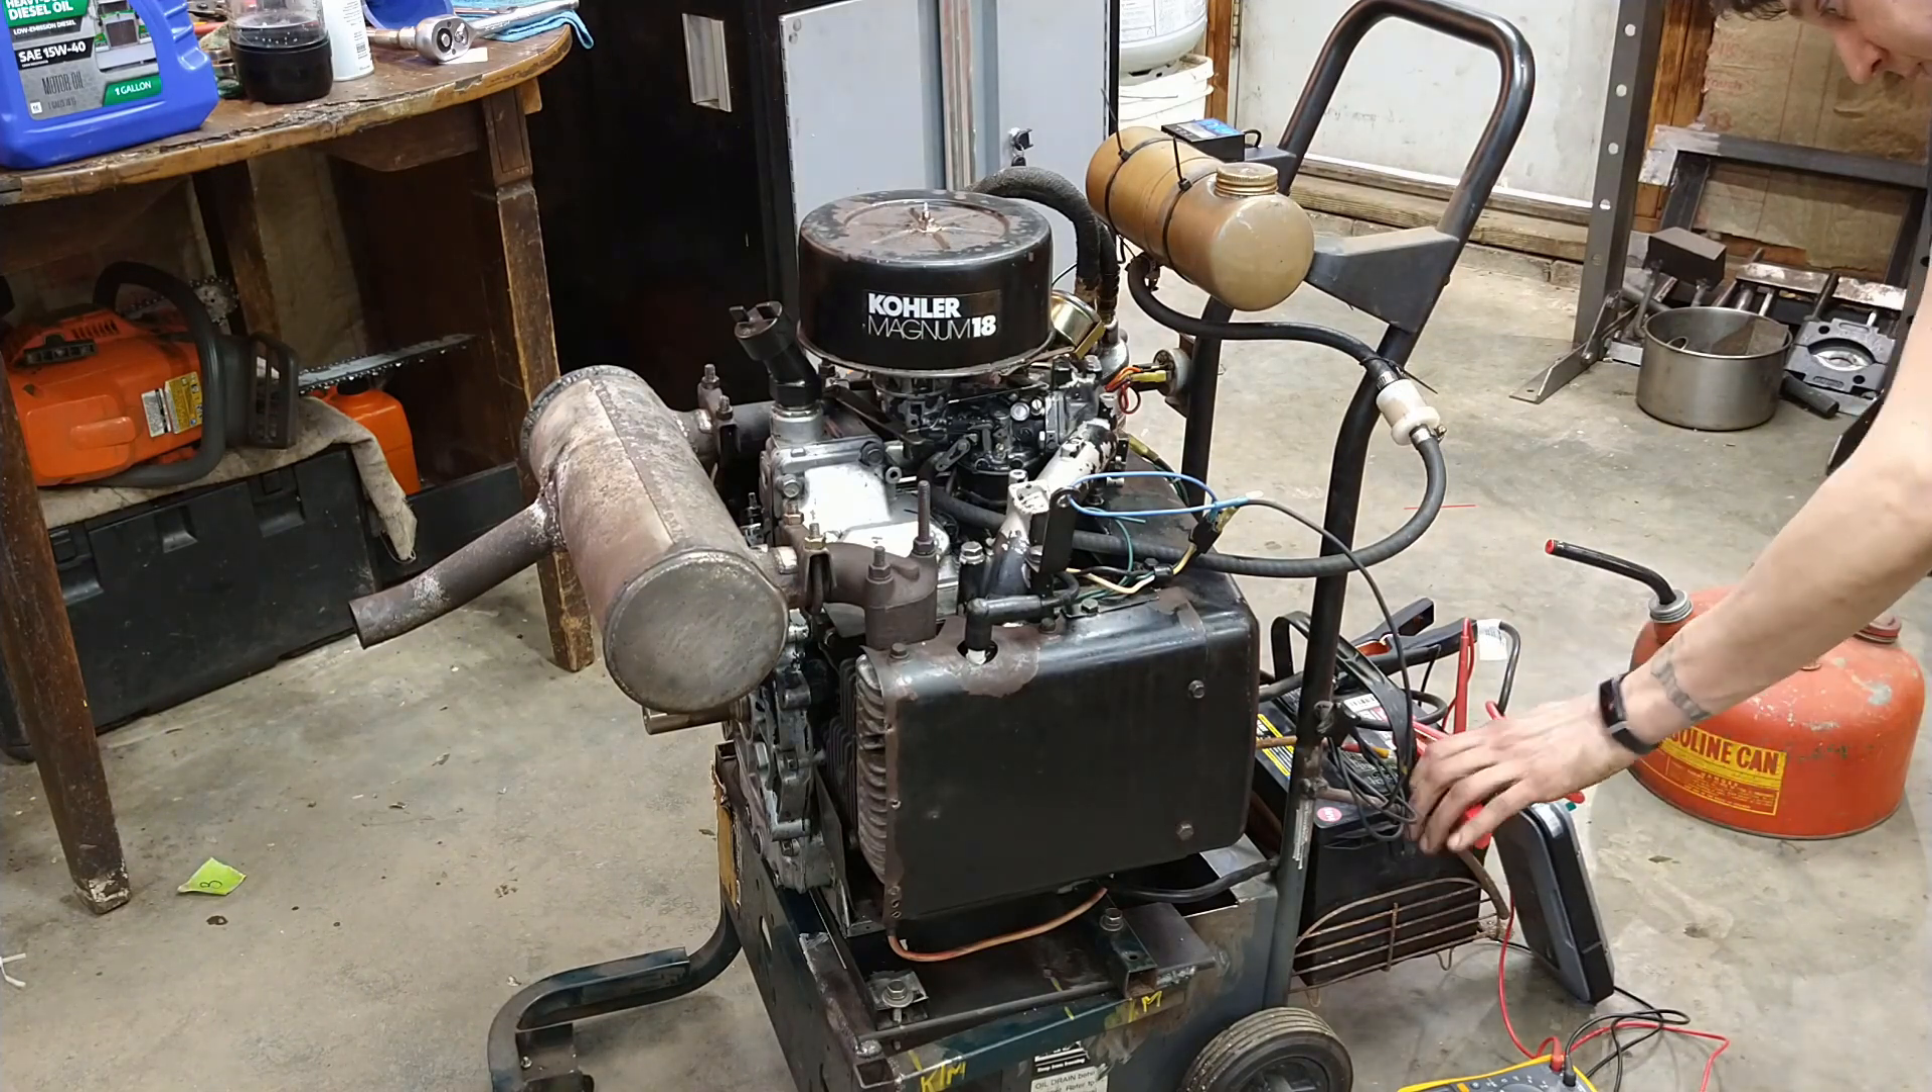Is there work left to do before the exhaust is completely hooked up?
No.